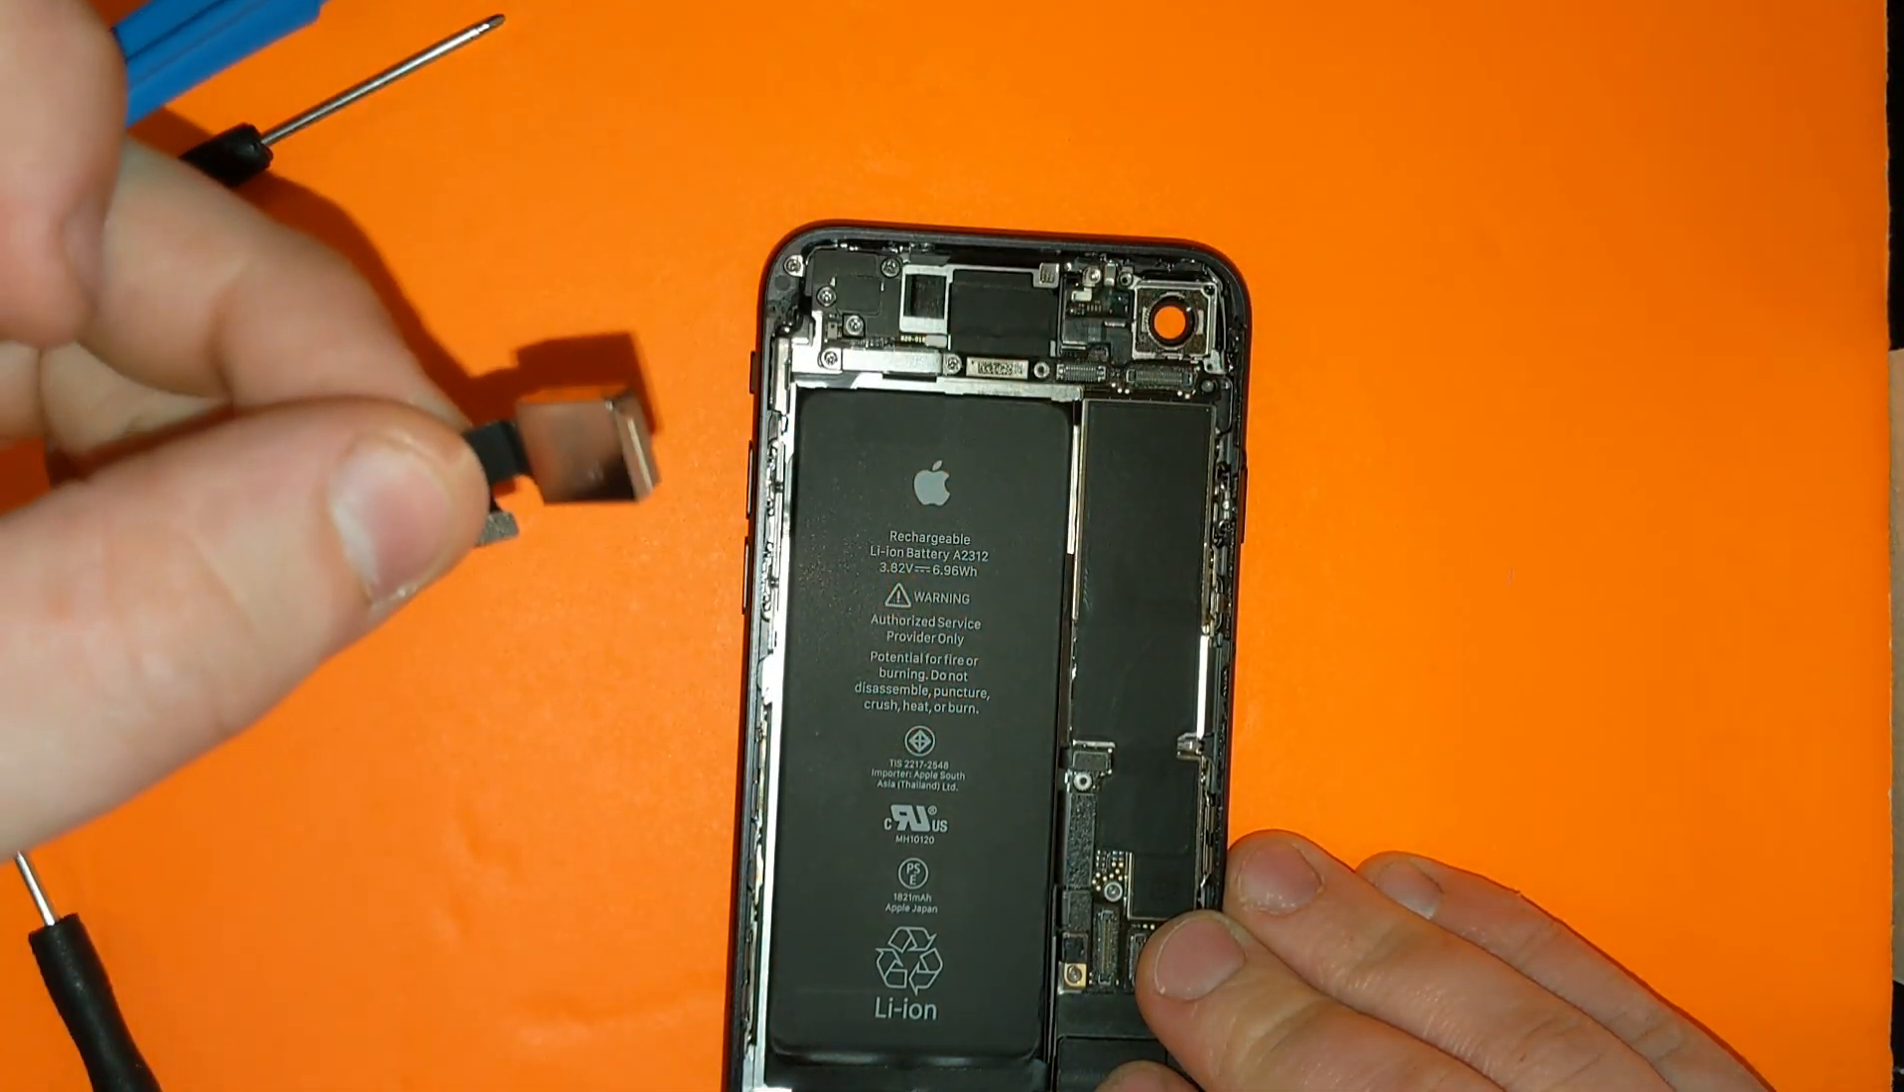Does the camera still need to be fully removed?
No.